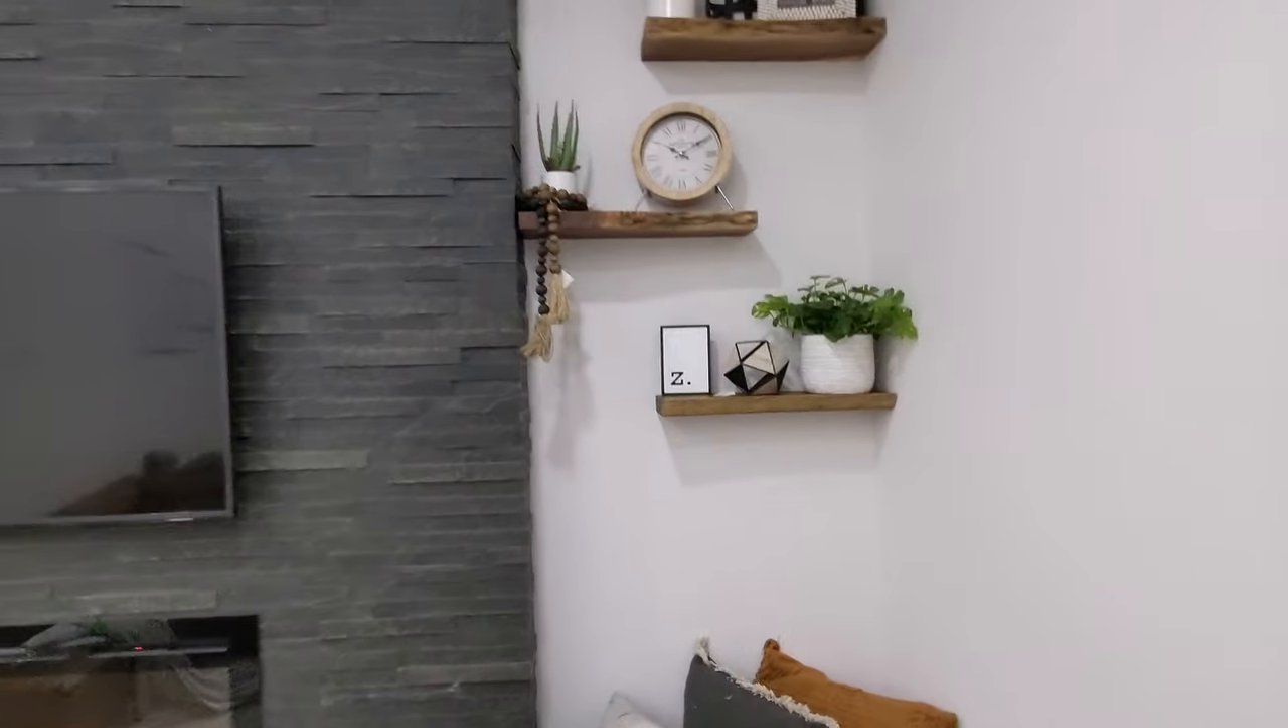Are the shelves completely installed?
Yes.